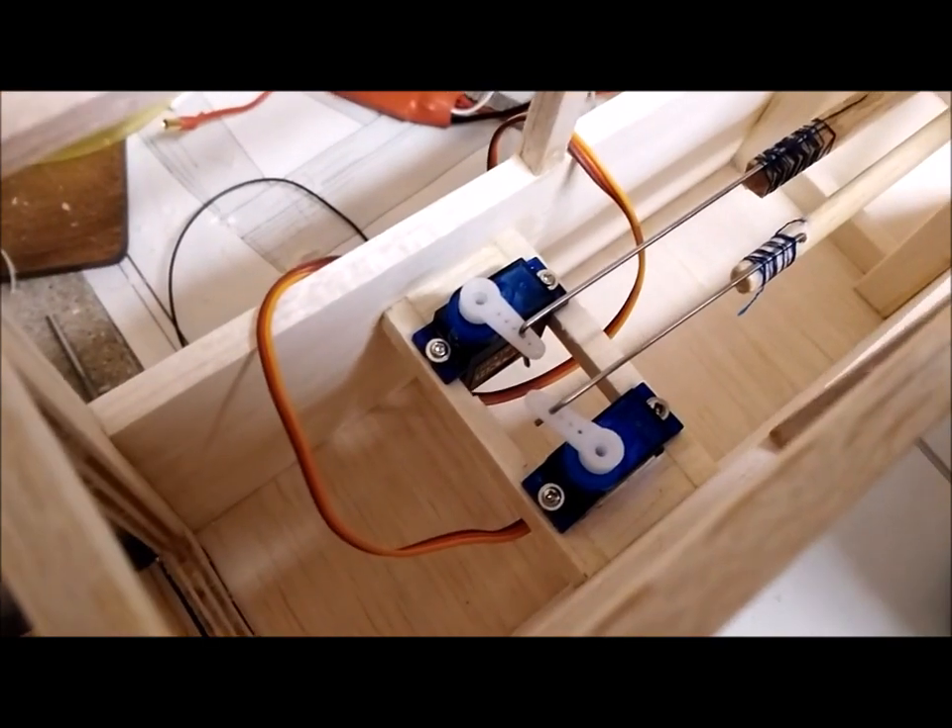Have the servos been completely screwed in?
Yes.